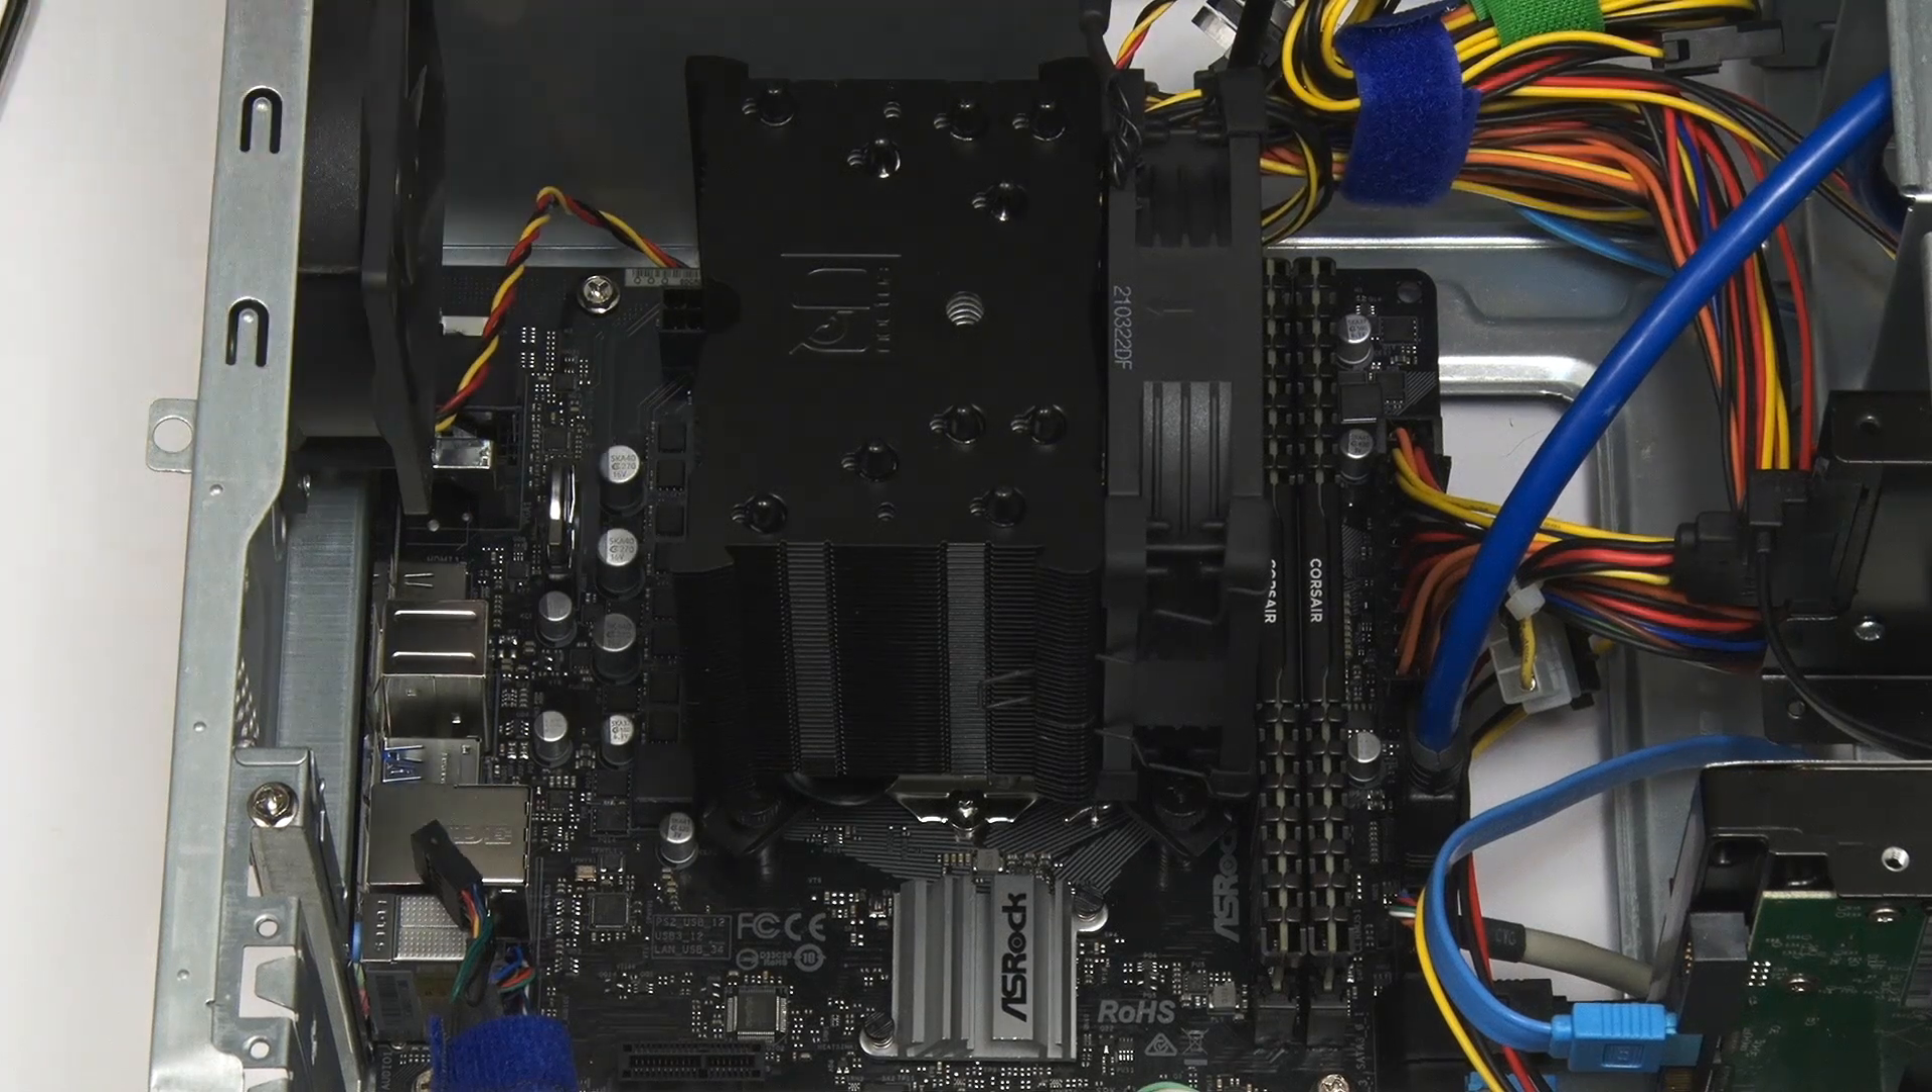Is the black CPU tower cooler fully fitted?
Yes.